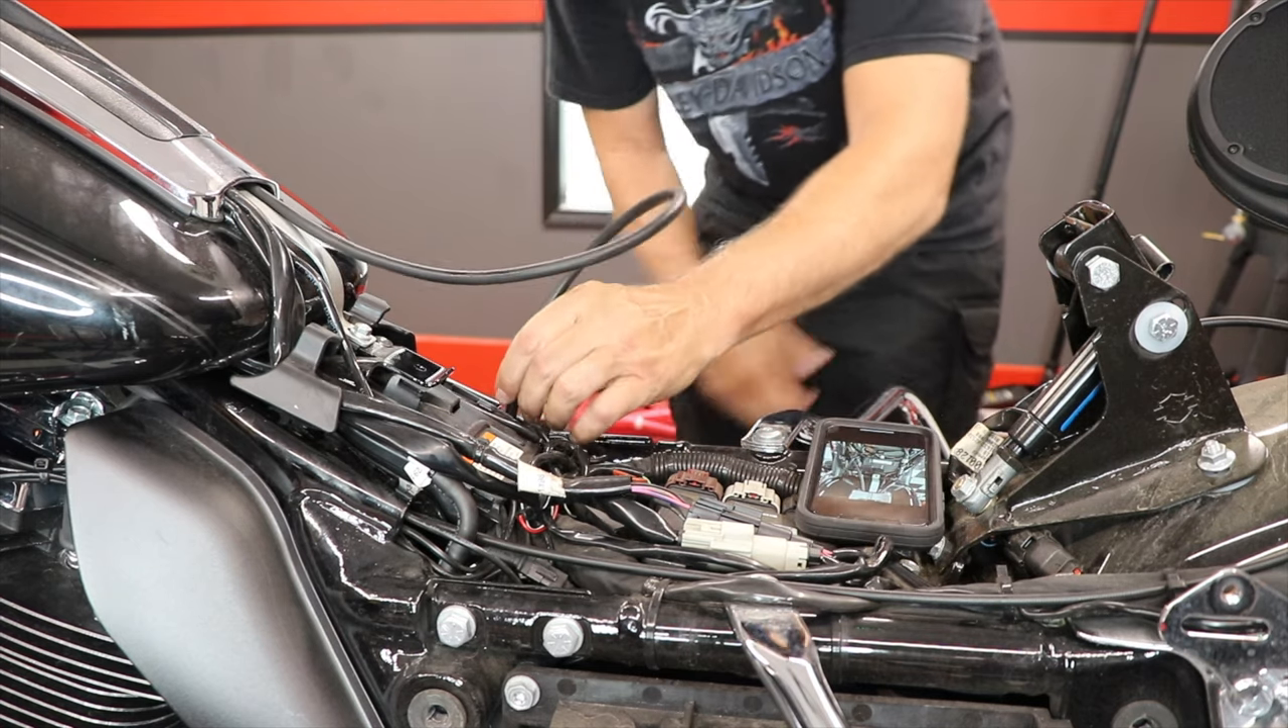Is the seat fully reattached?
No.